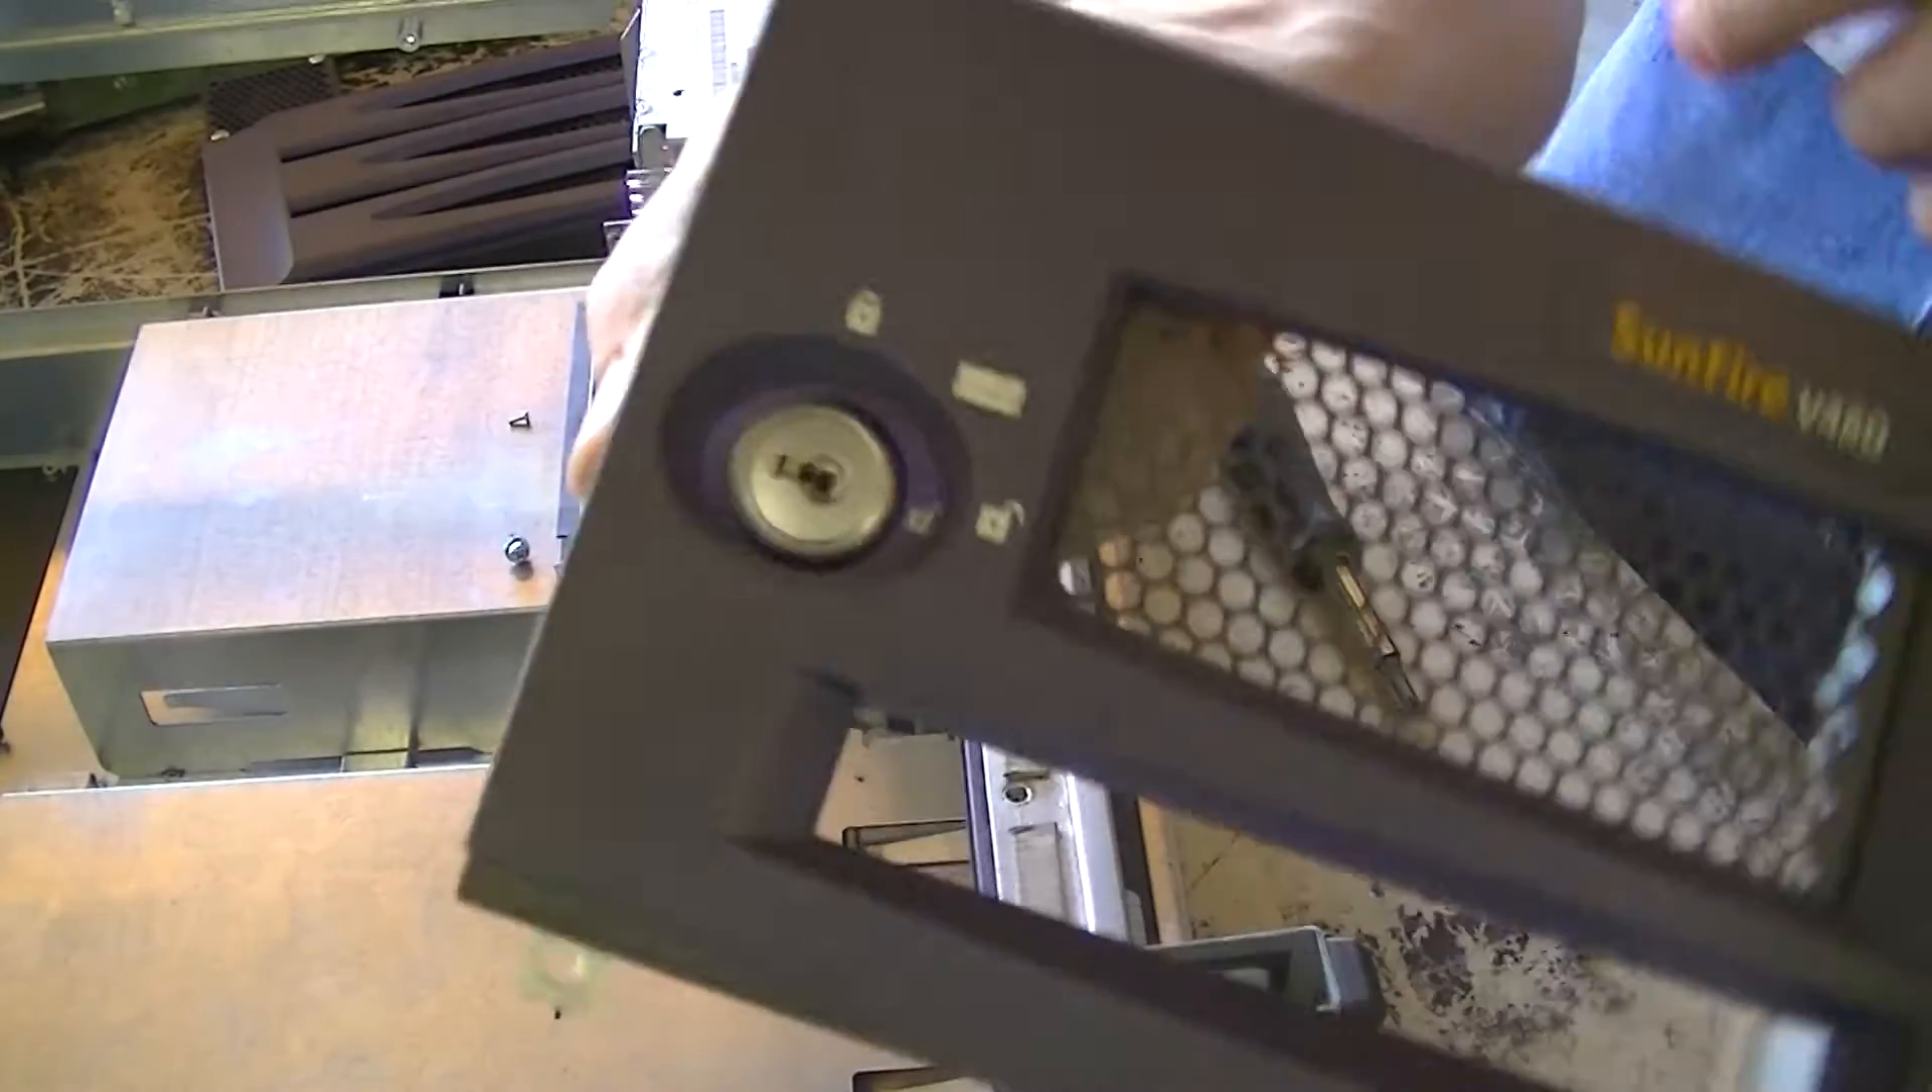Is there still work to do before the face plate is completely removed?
No.